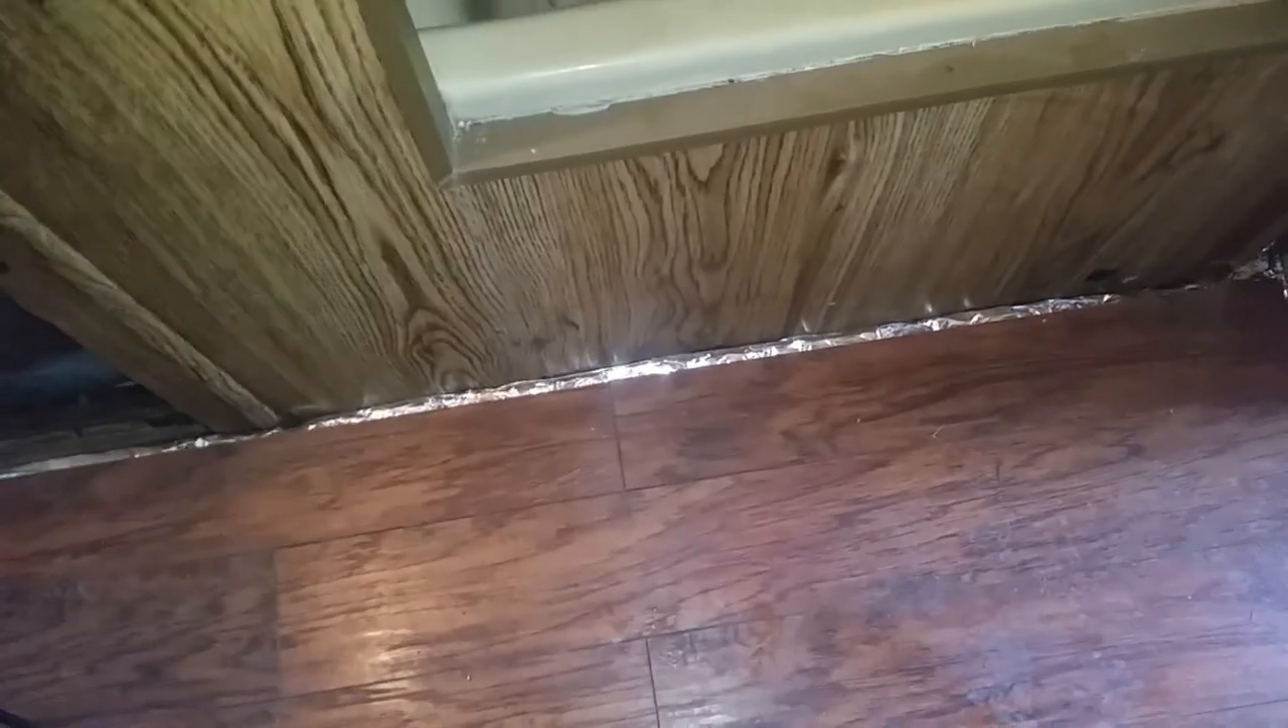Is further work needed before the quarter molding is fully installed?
Yes.